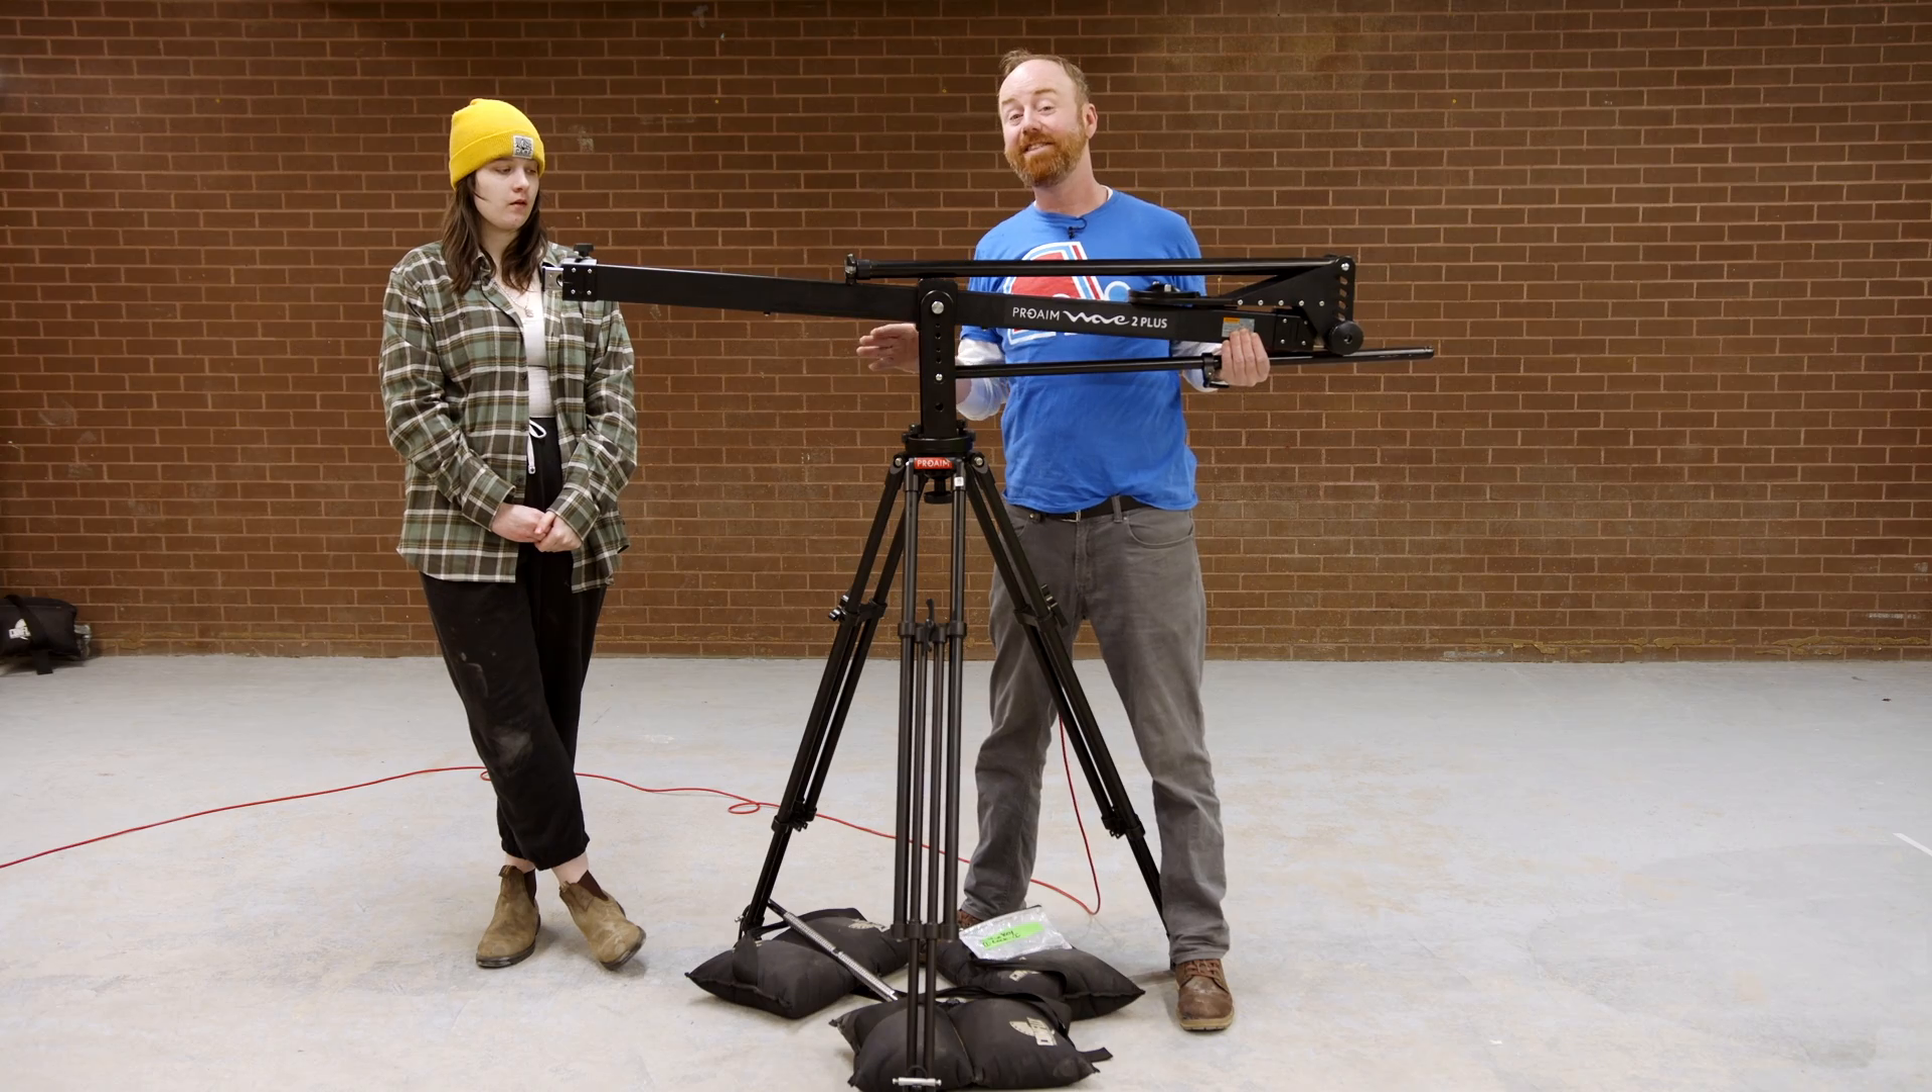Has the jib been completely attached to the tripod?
Yes.